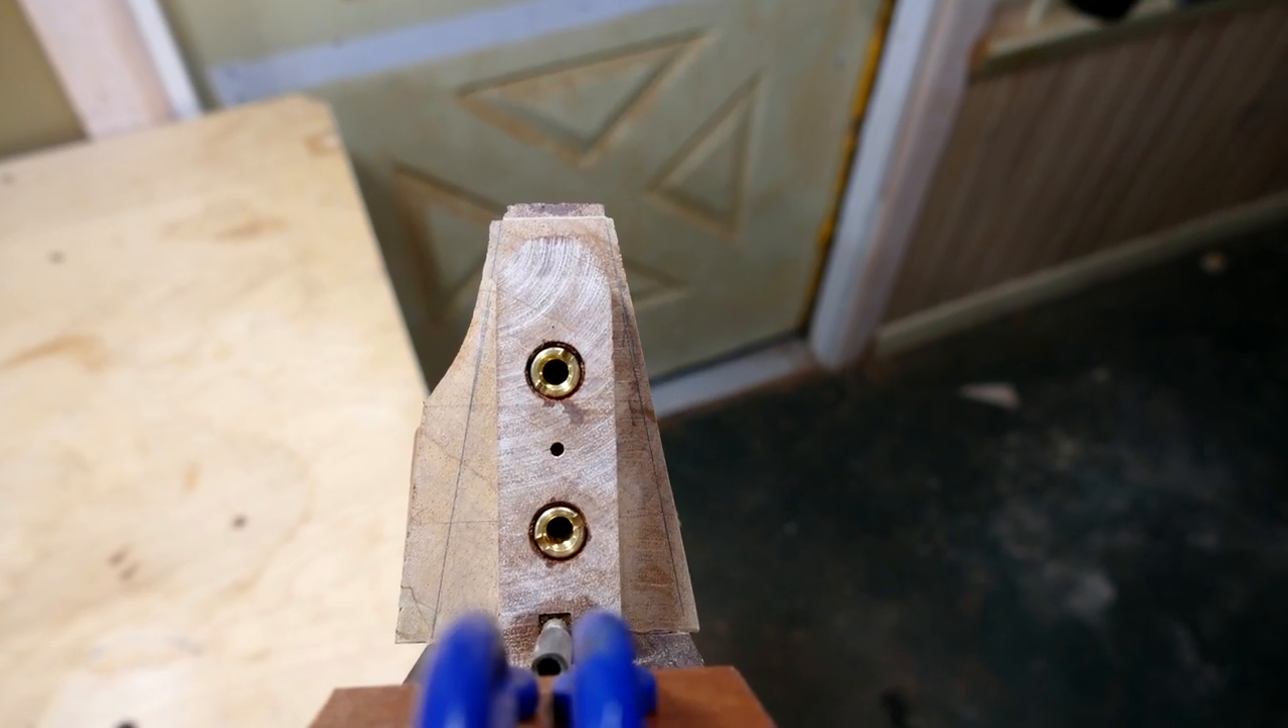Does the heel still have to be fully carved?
Yes.